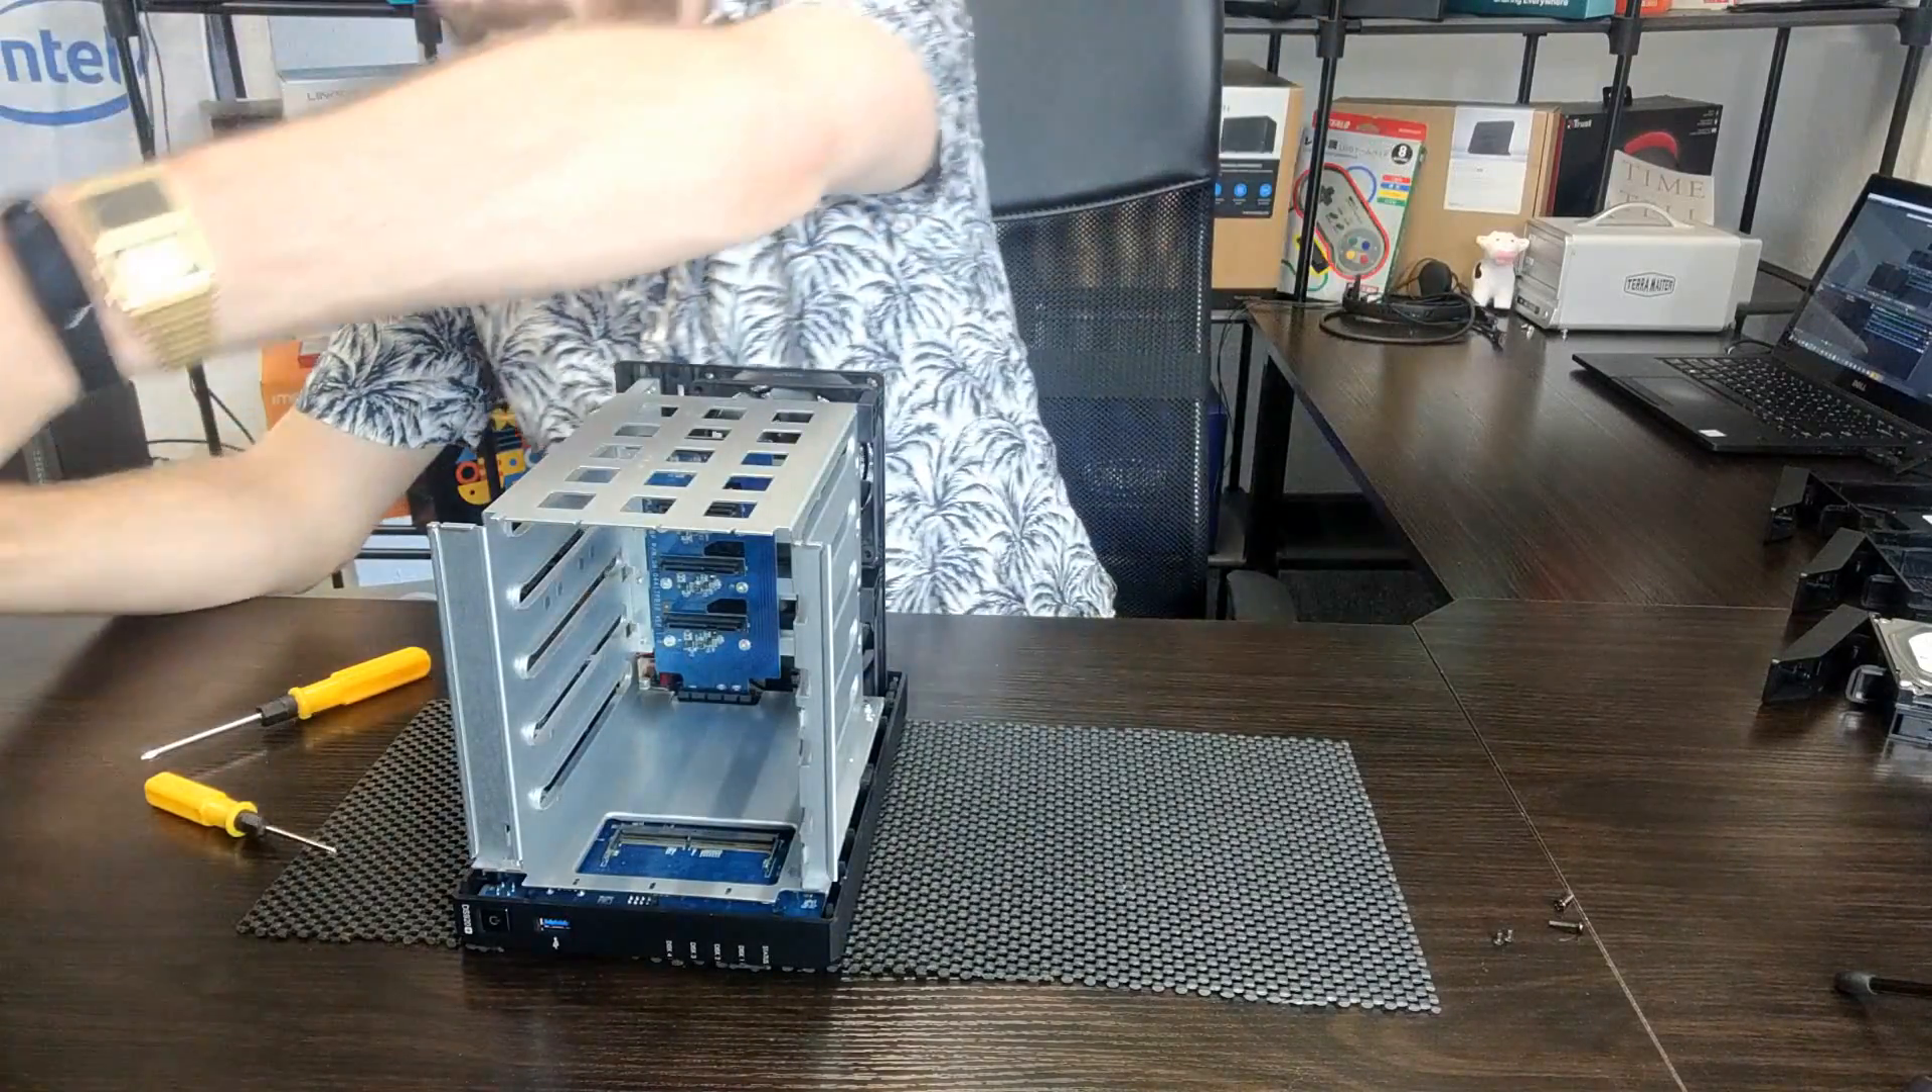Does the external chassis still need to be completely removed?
No.